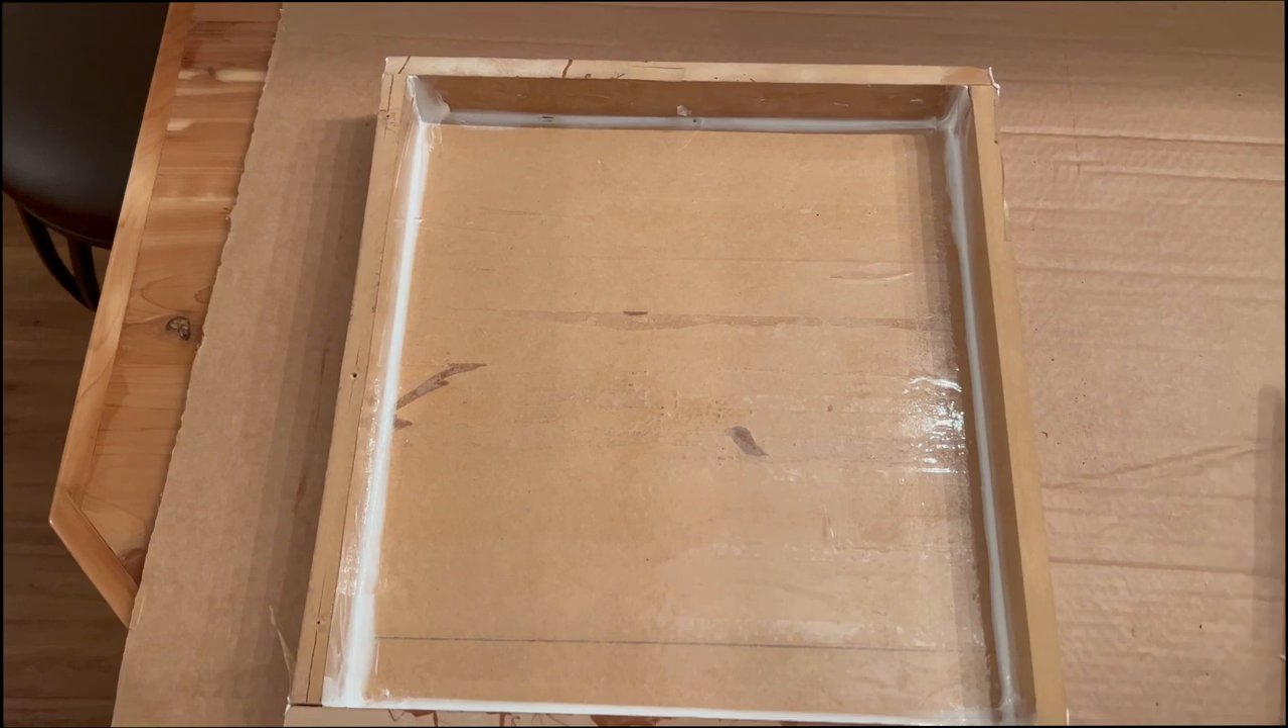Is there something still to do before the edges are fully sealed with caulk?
No.